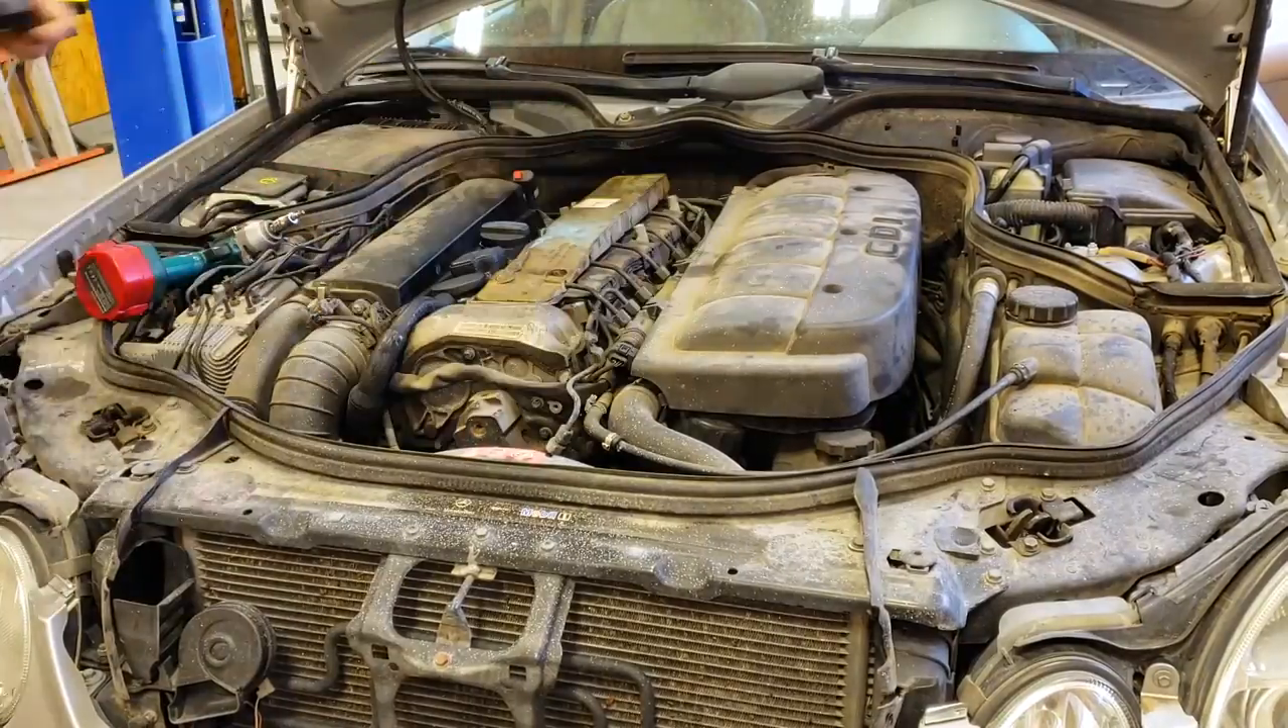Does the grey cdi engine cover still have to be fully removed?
Yes.